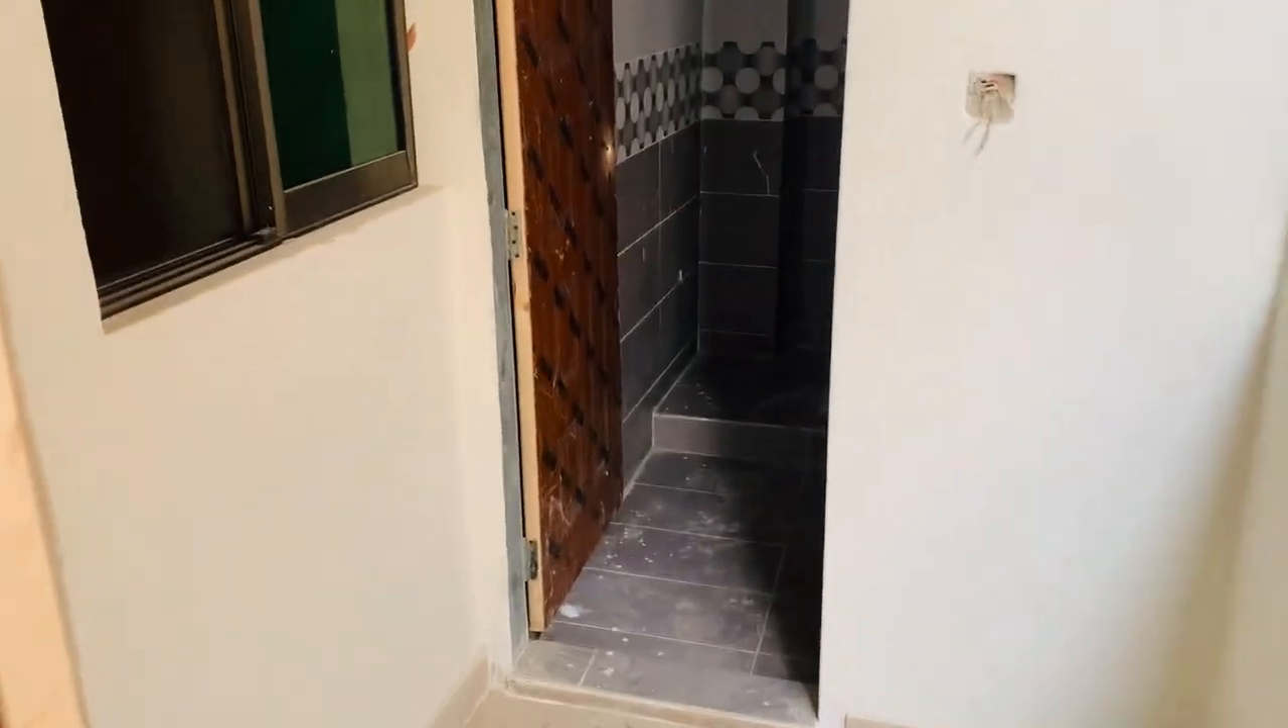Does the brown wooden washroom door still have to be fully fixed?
No.